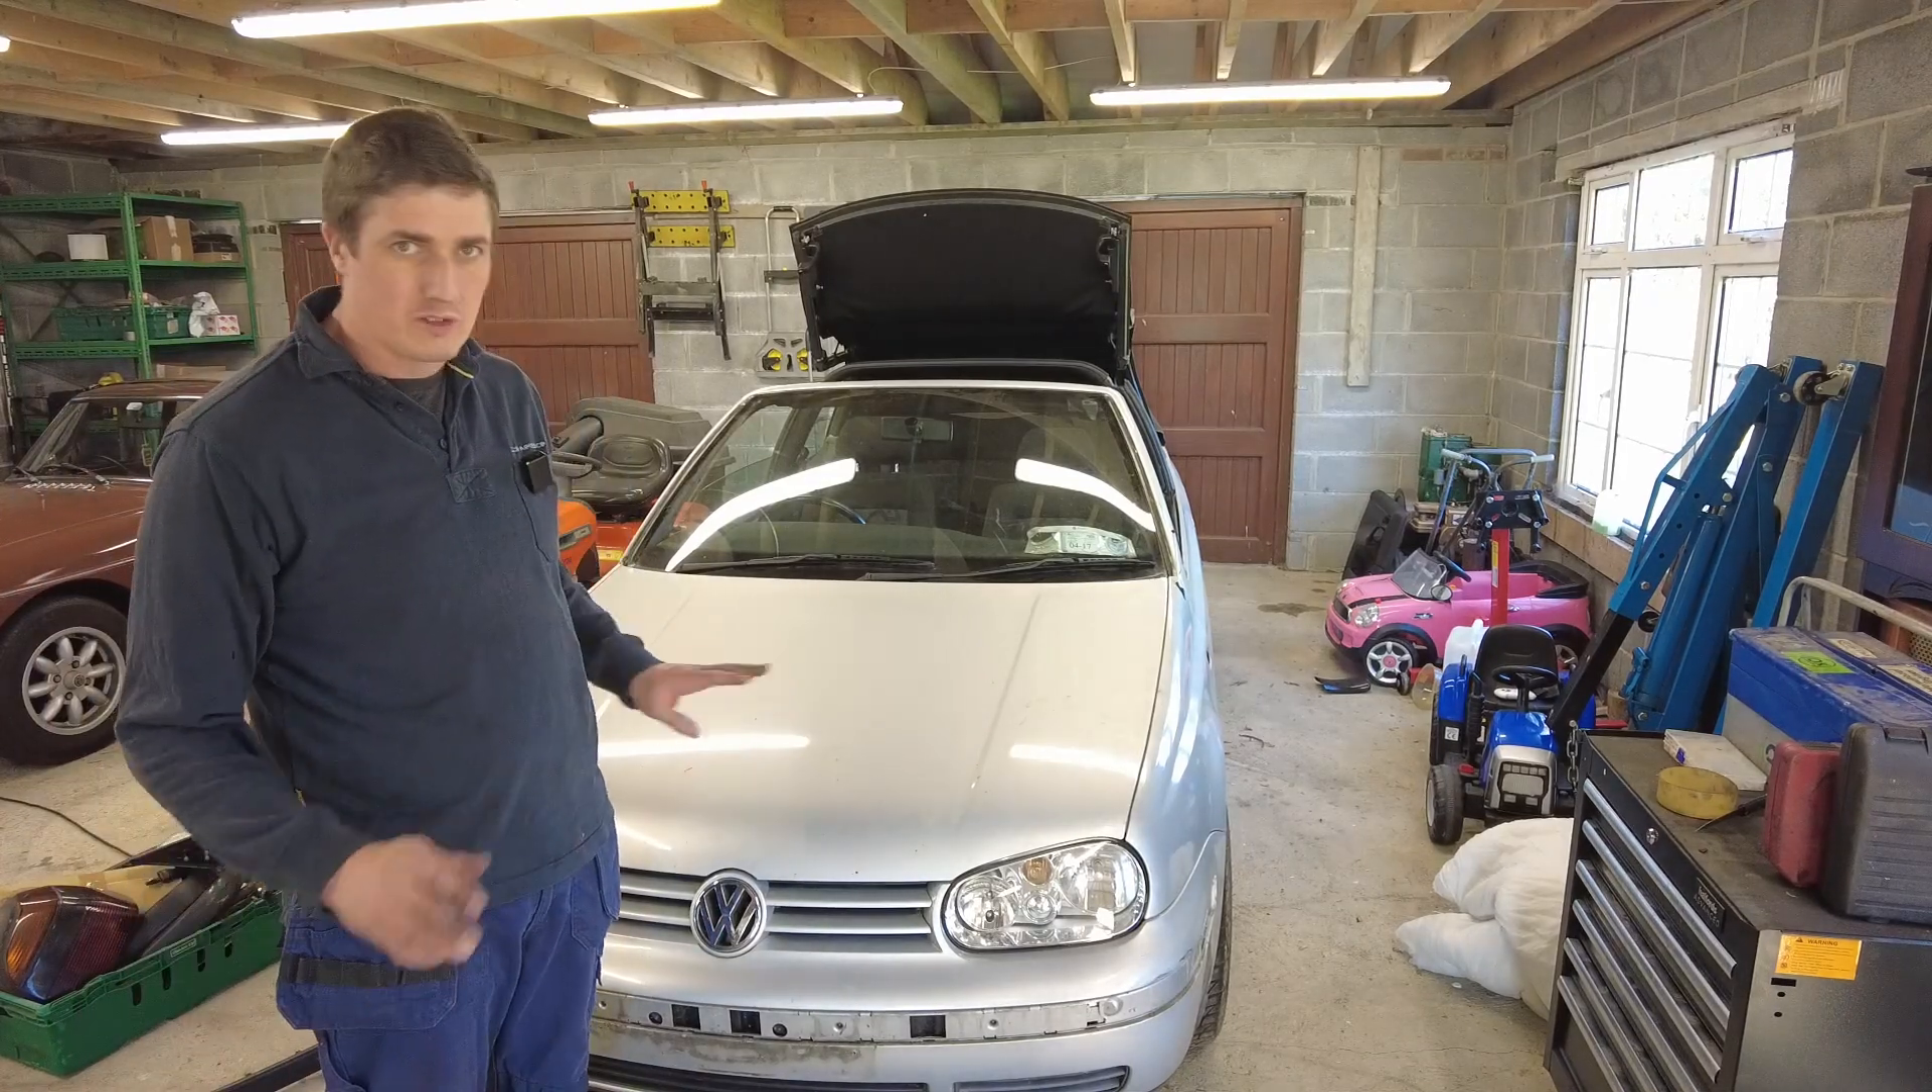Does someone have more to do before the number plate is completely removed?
No.